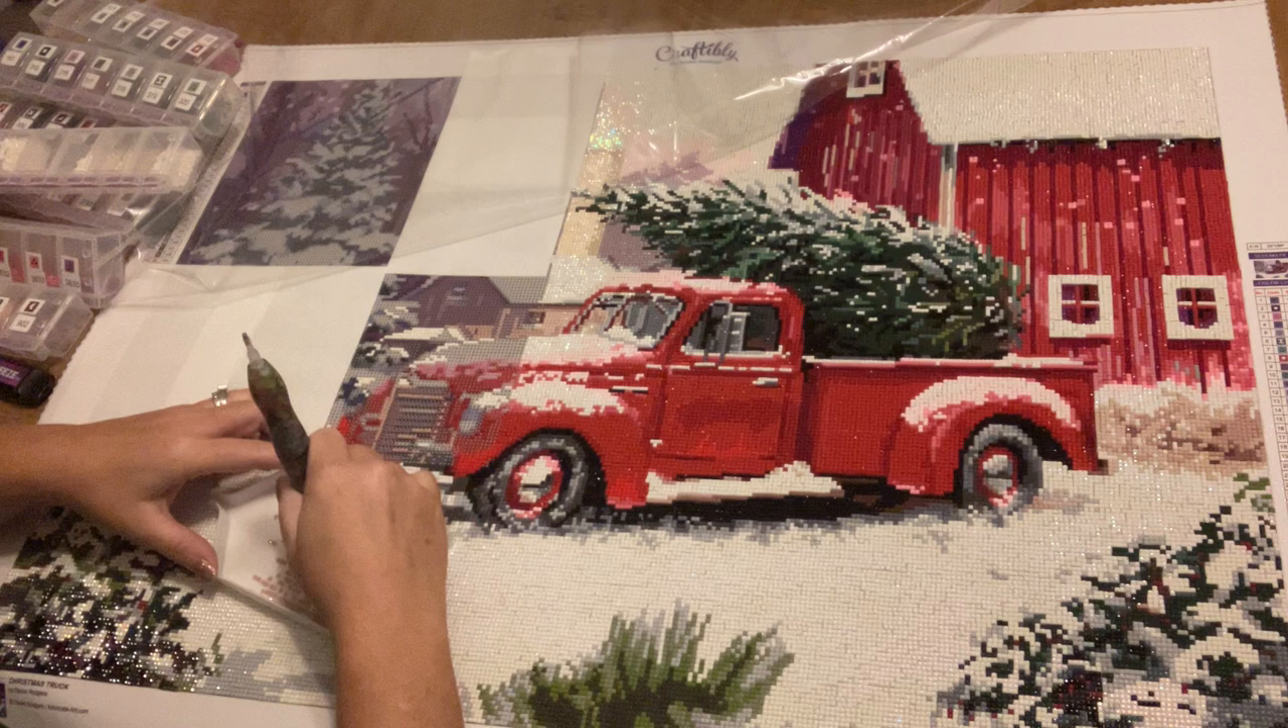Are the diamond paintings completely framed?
No.